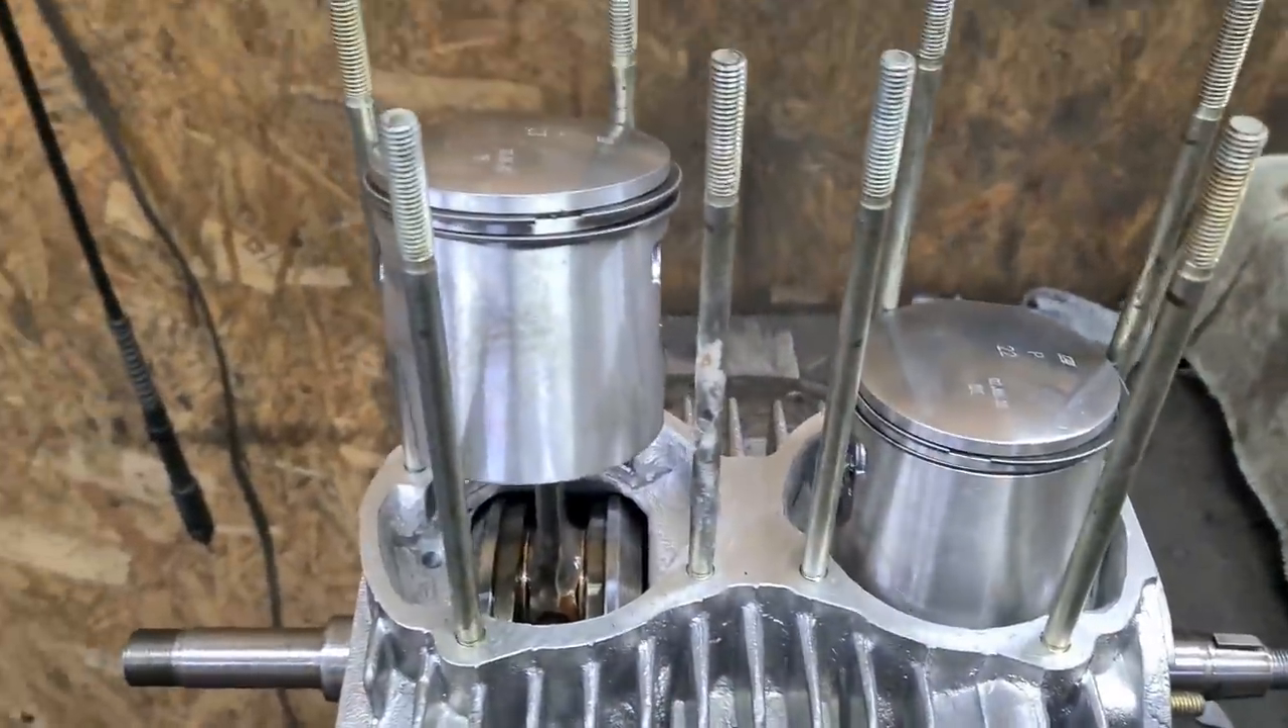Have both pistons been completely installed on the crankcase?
Yes.